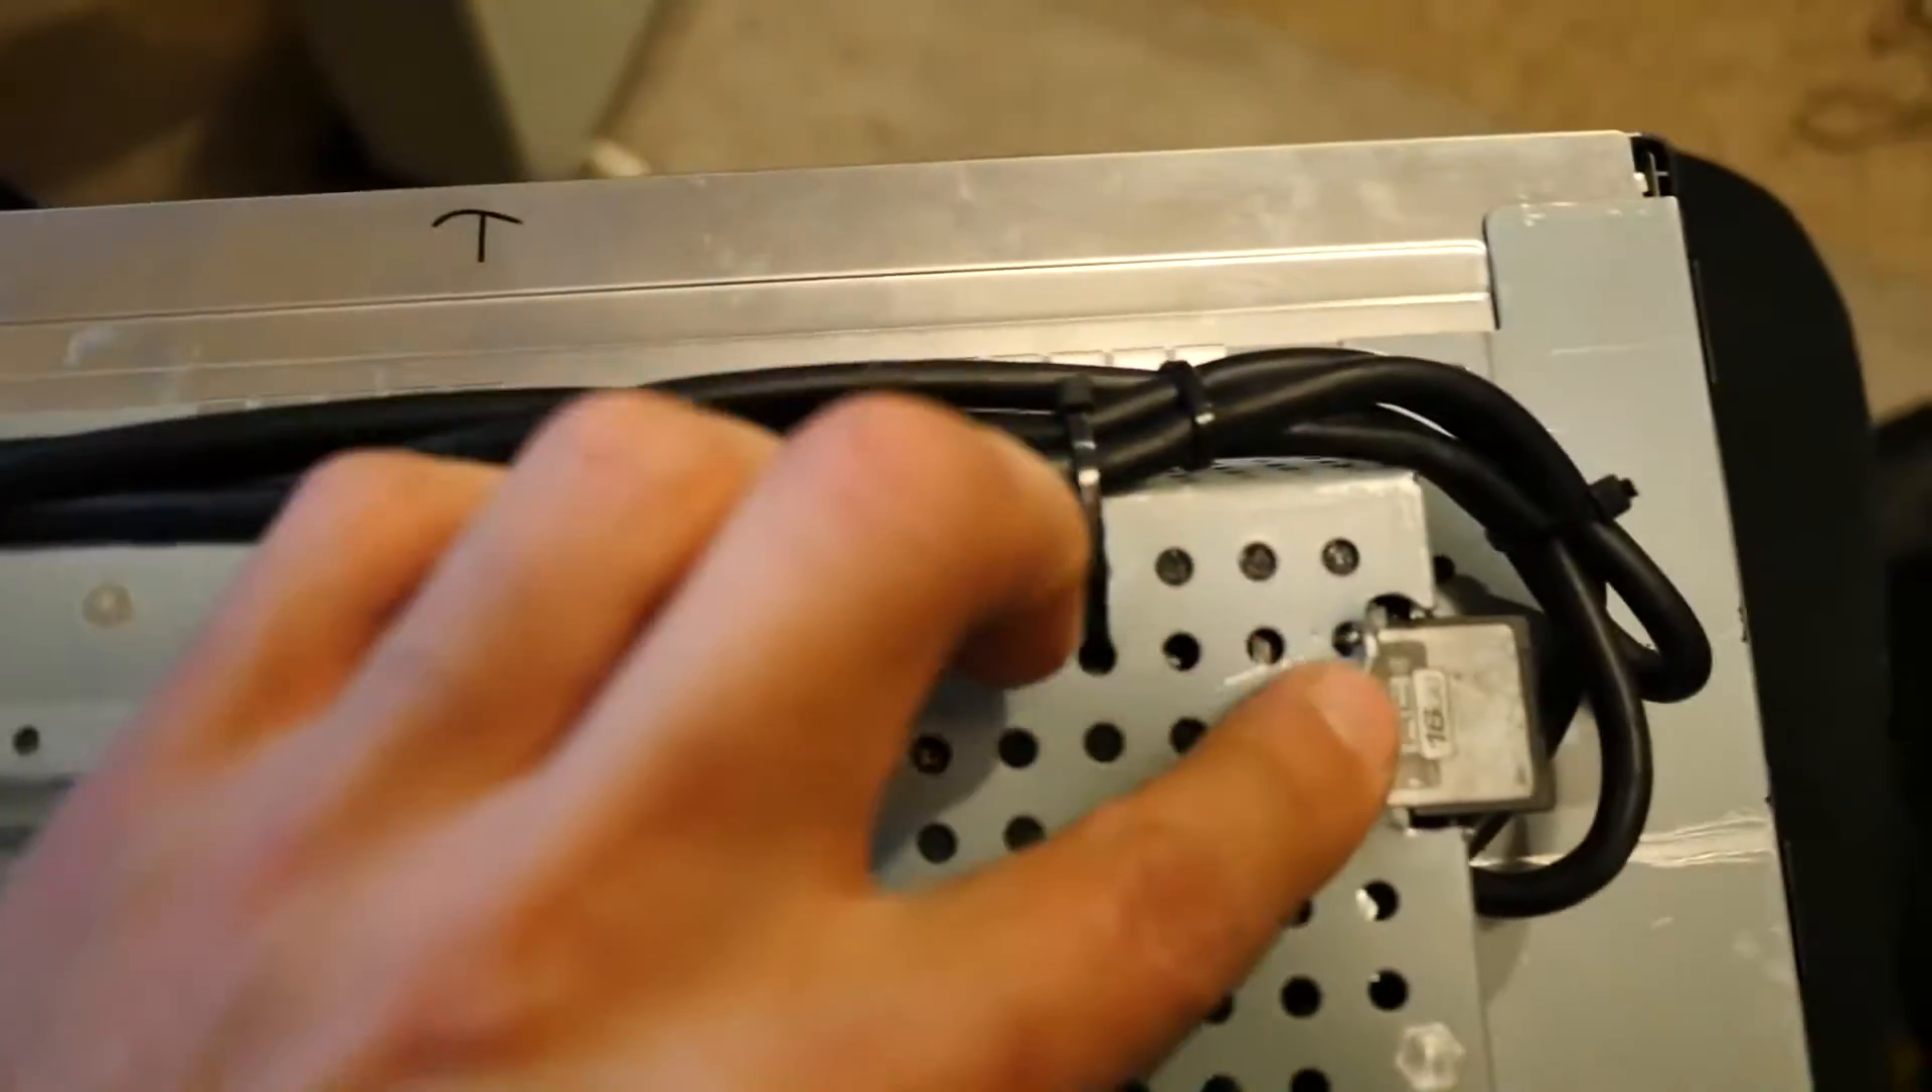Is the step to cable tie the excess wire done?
Yes.